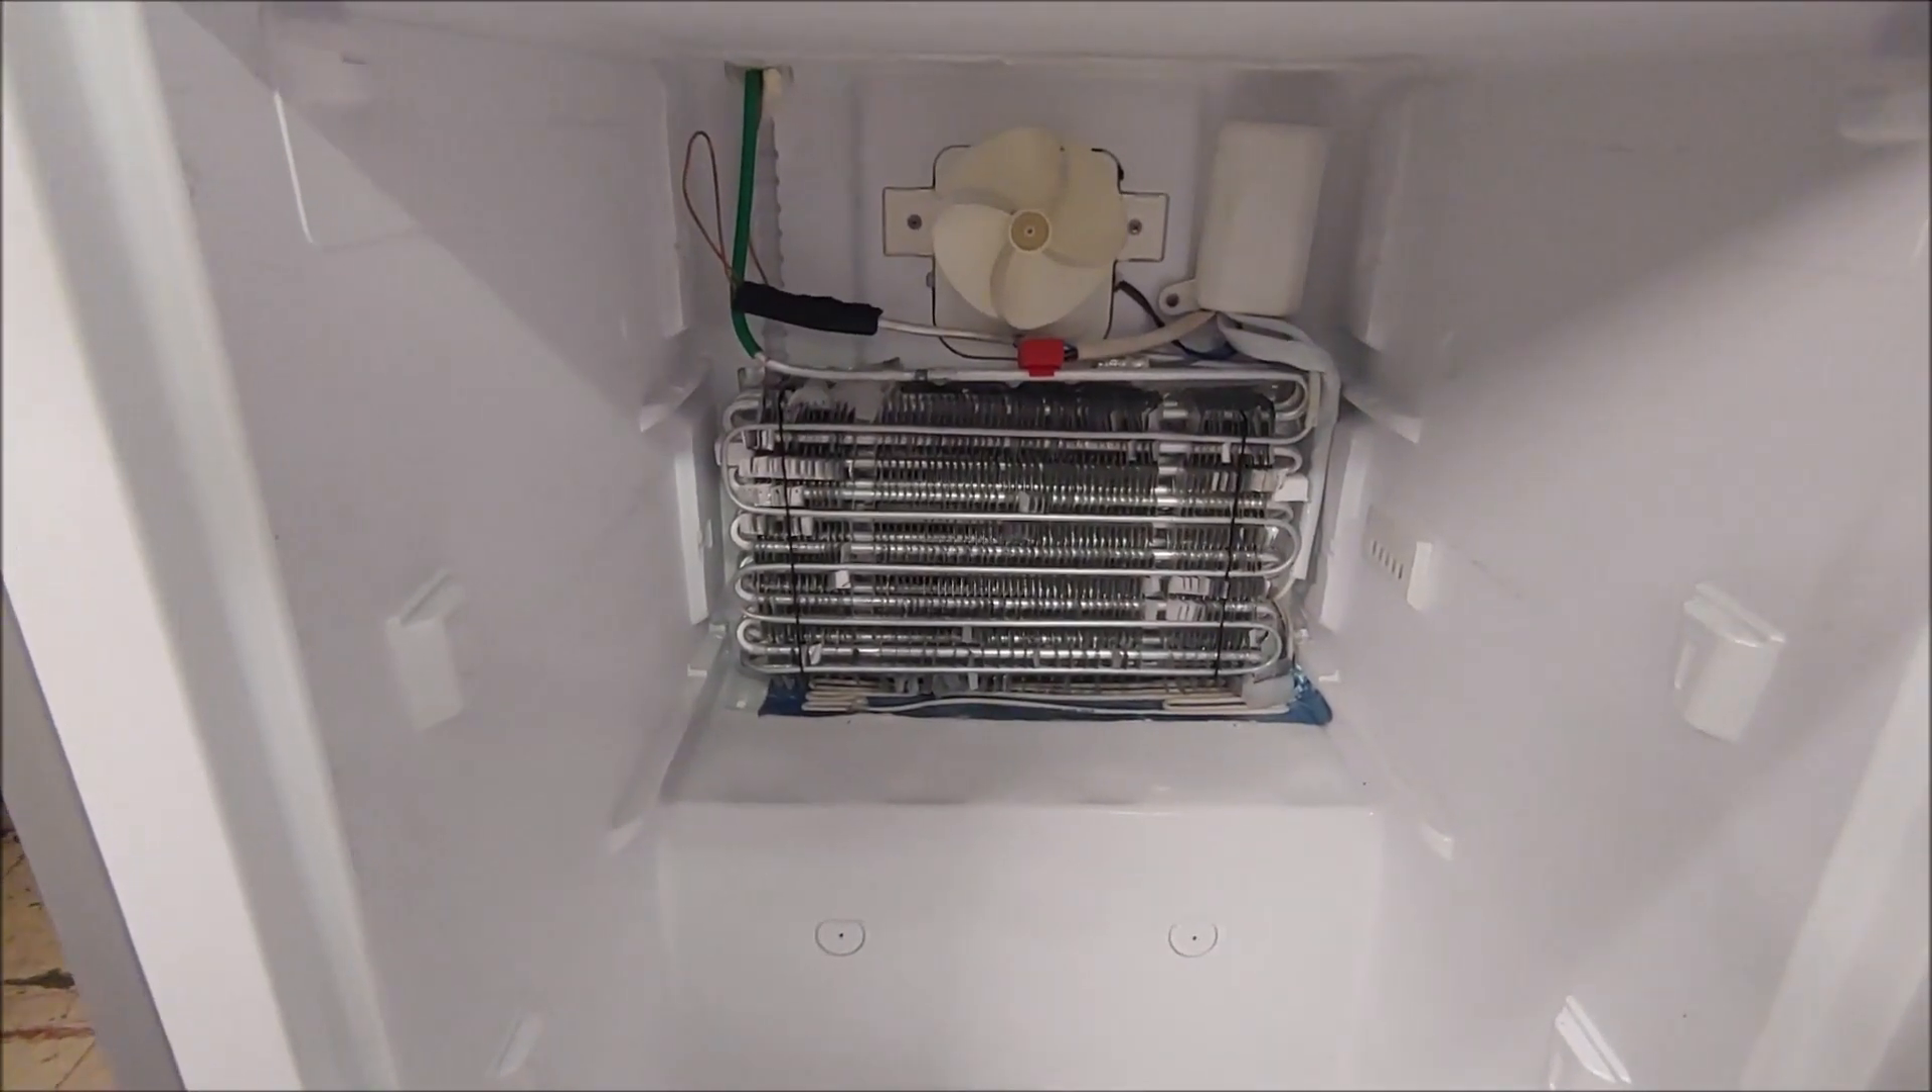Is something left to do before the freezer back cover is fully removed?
No.